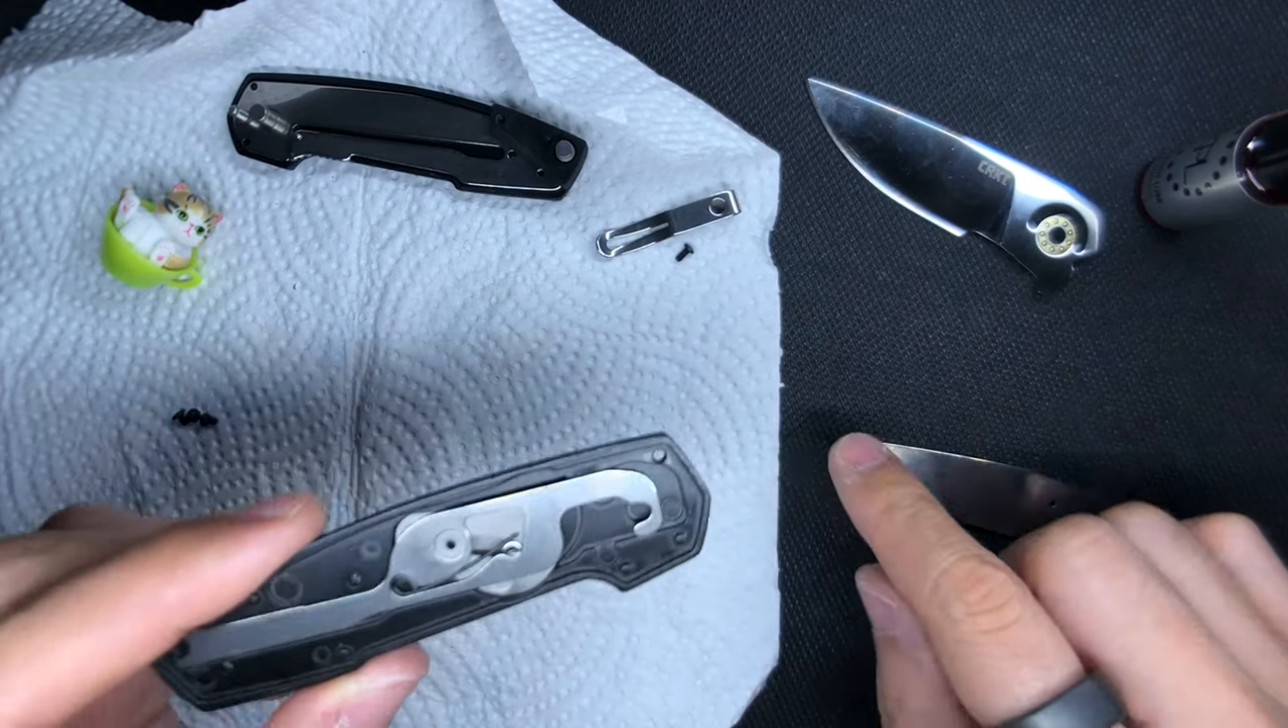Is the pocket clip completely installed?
No.